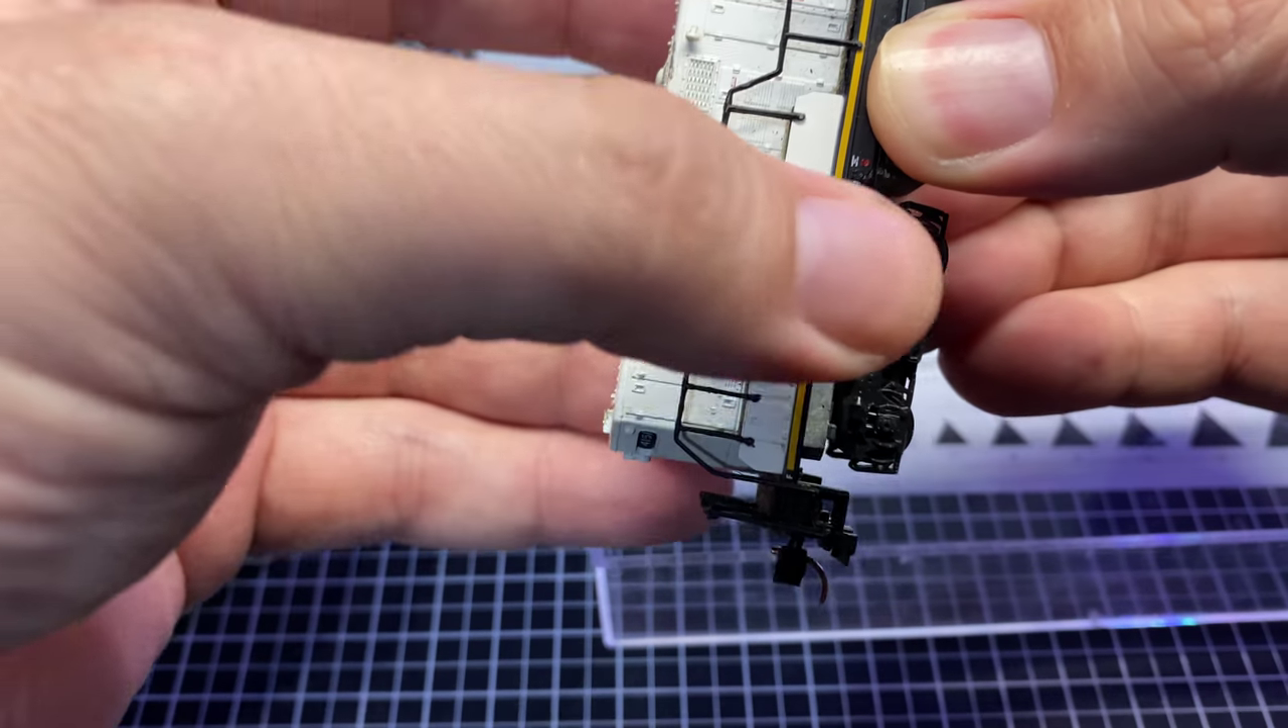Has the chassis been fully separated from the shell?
No.